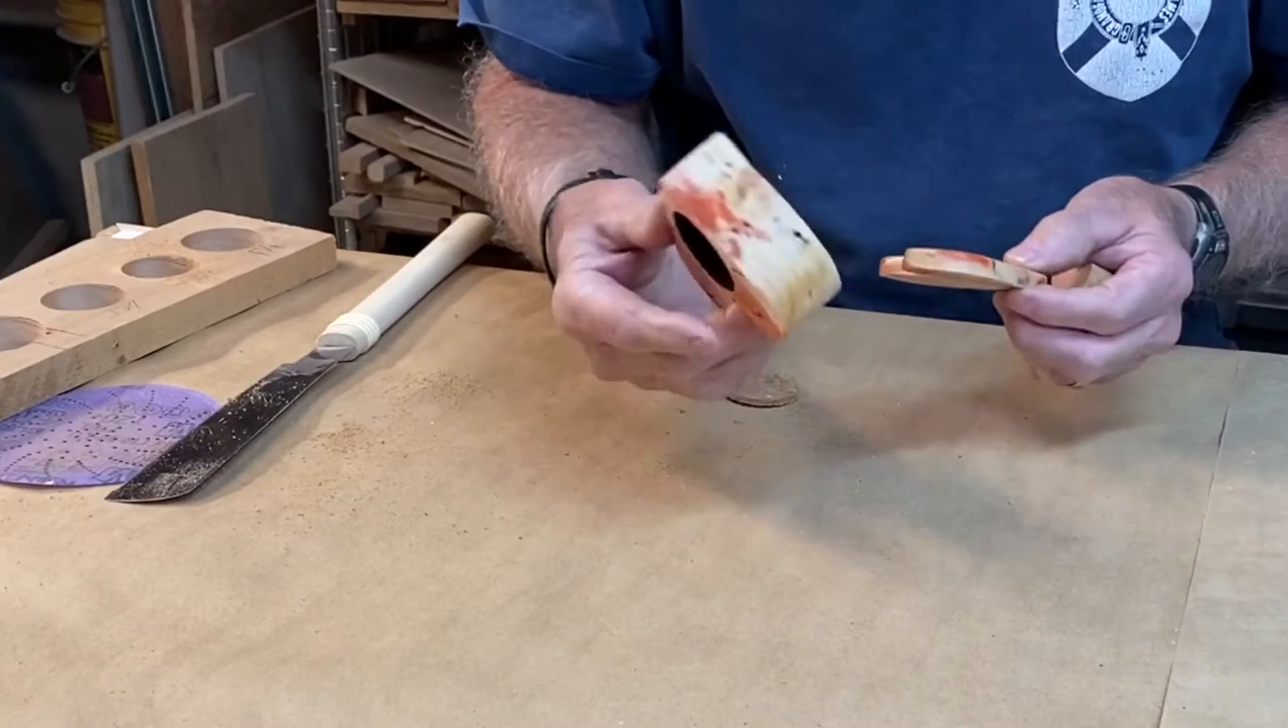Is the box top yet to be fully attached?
Yes.